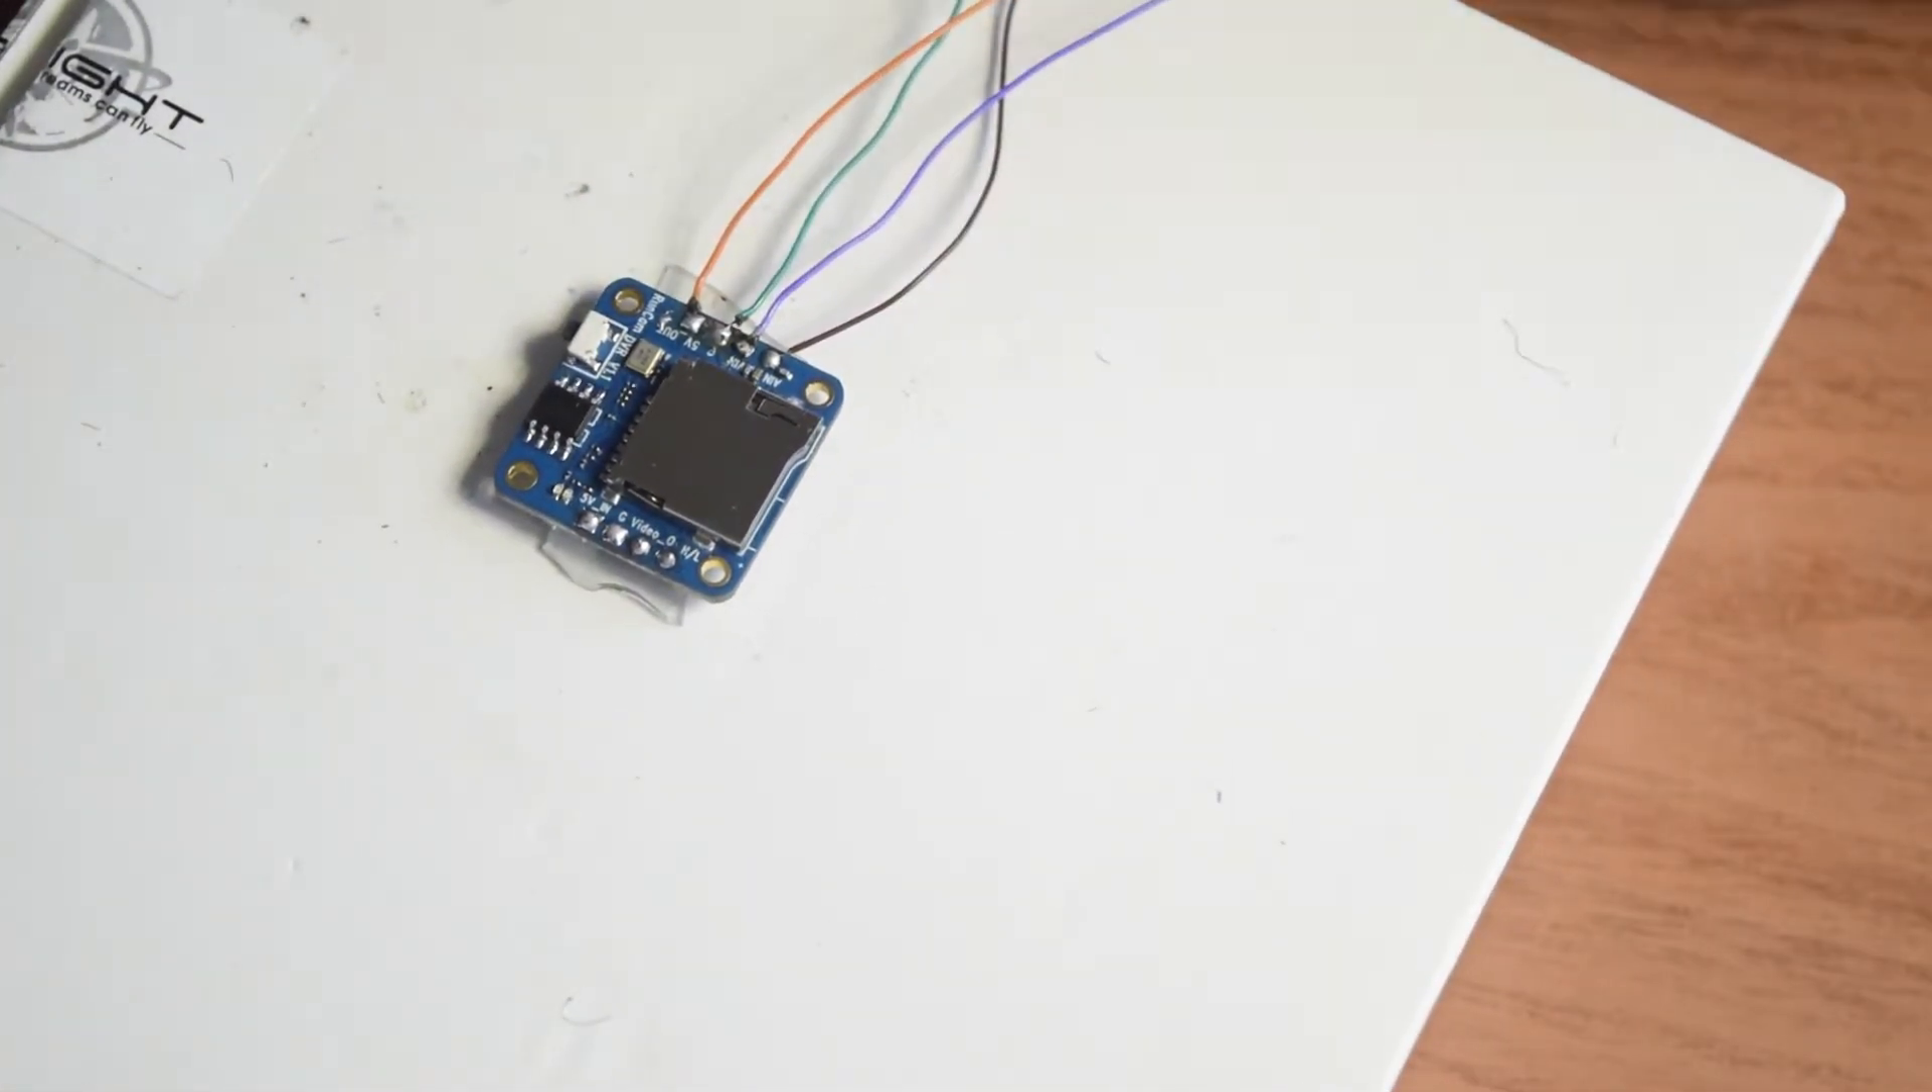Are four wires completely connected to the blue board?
Yes.